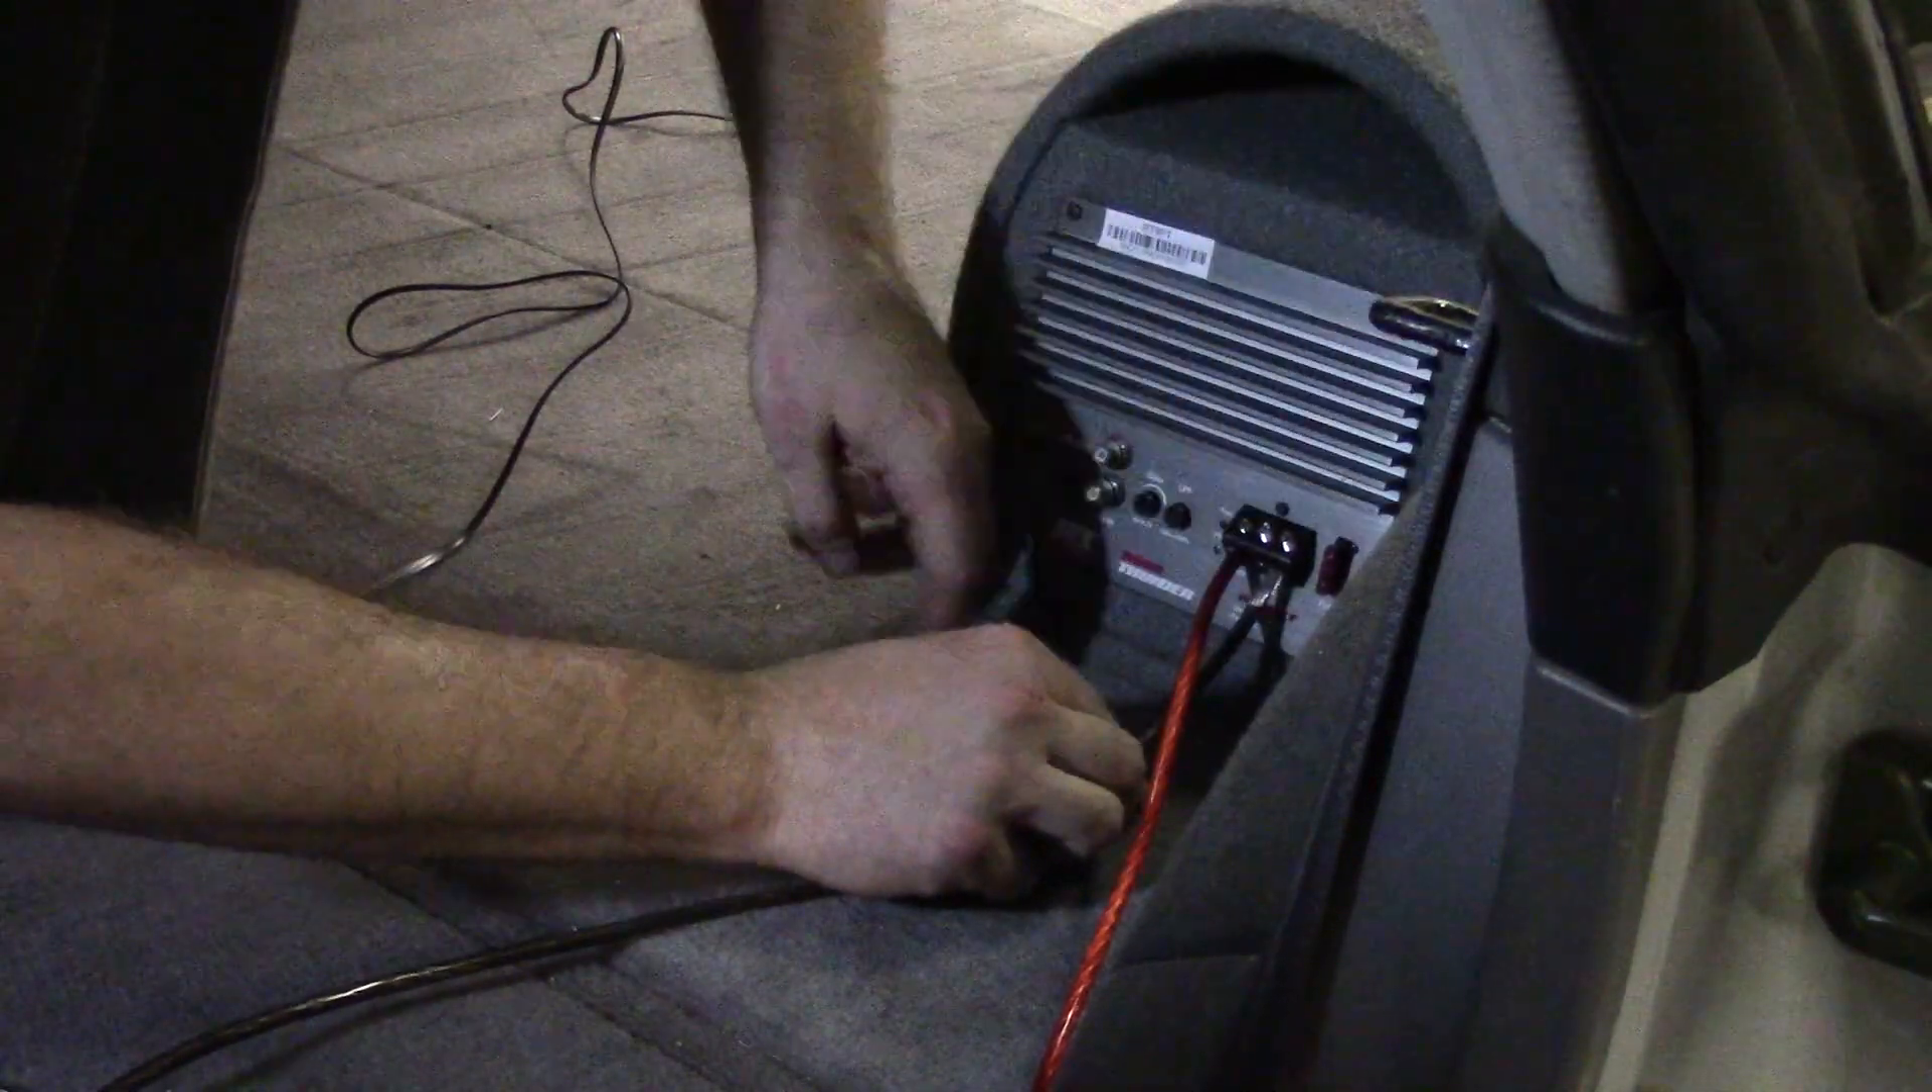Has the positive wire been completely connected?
Yes.